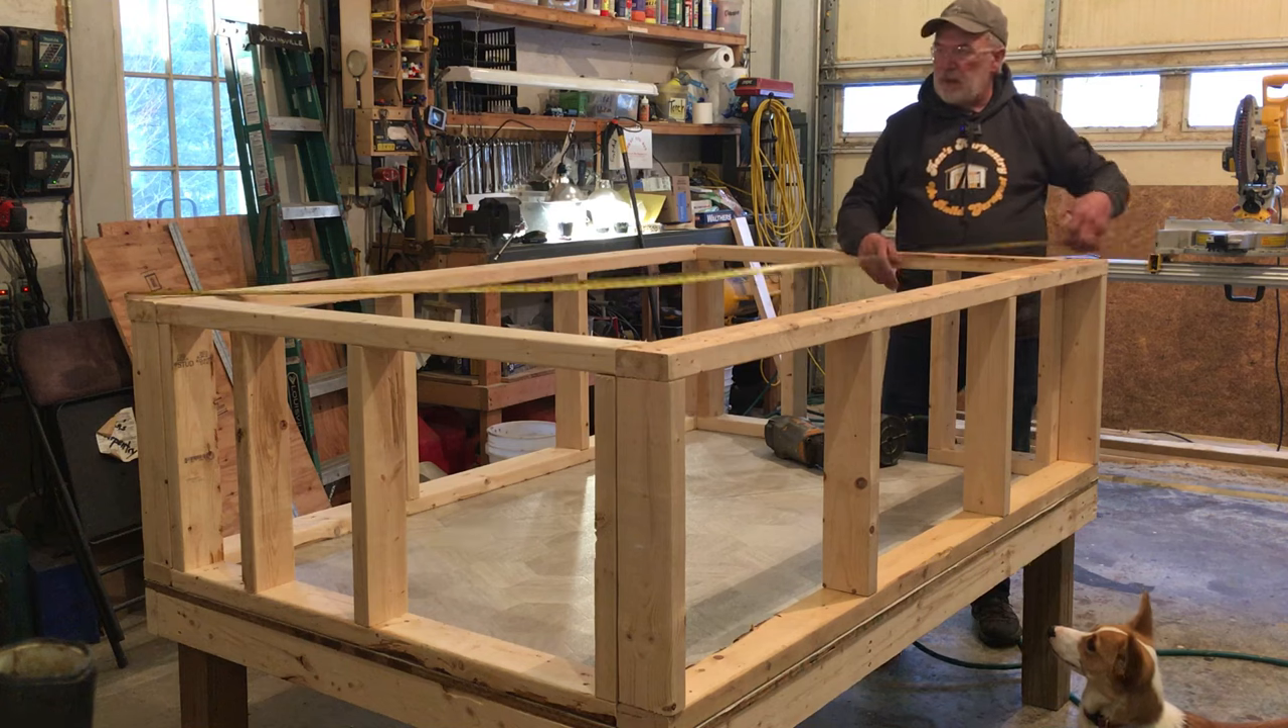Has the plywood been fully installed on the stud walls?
No.